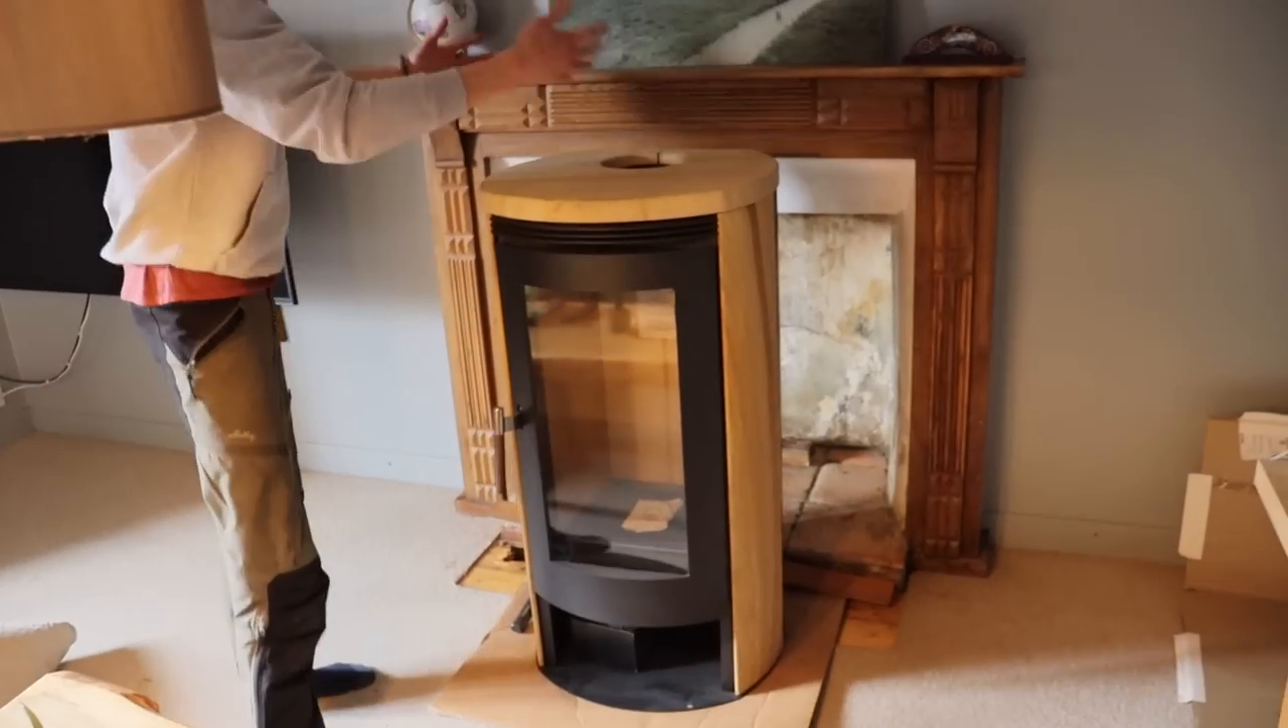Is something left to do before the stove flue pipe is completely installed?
Yes.